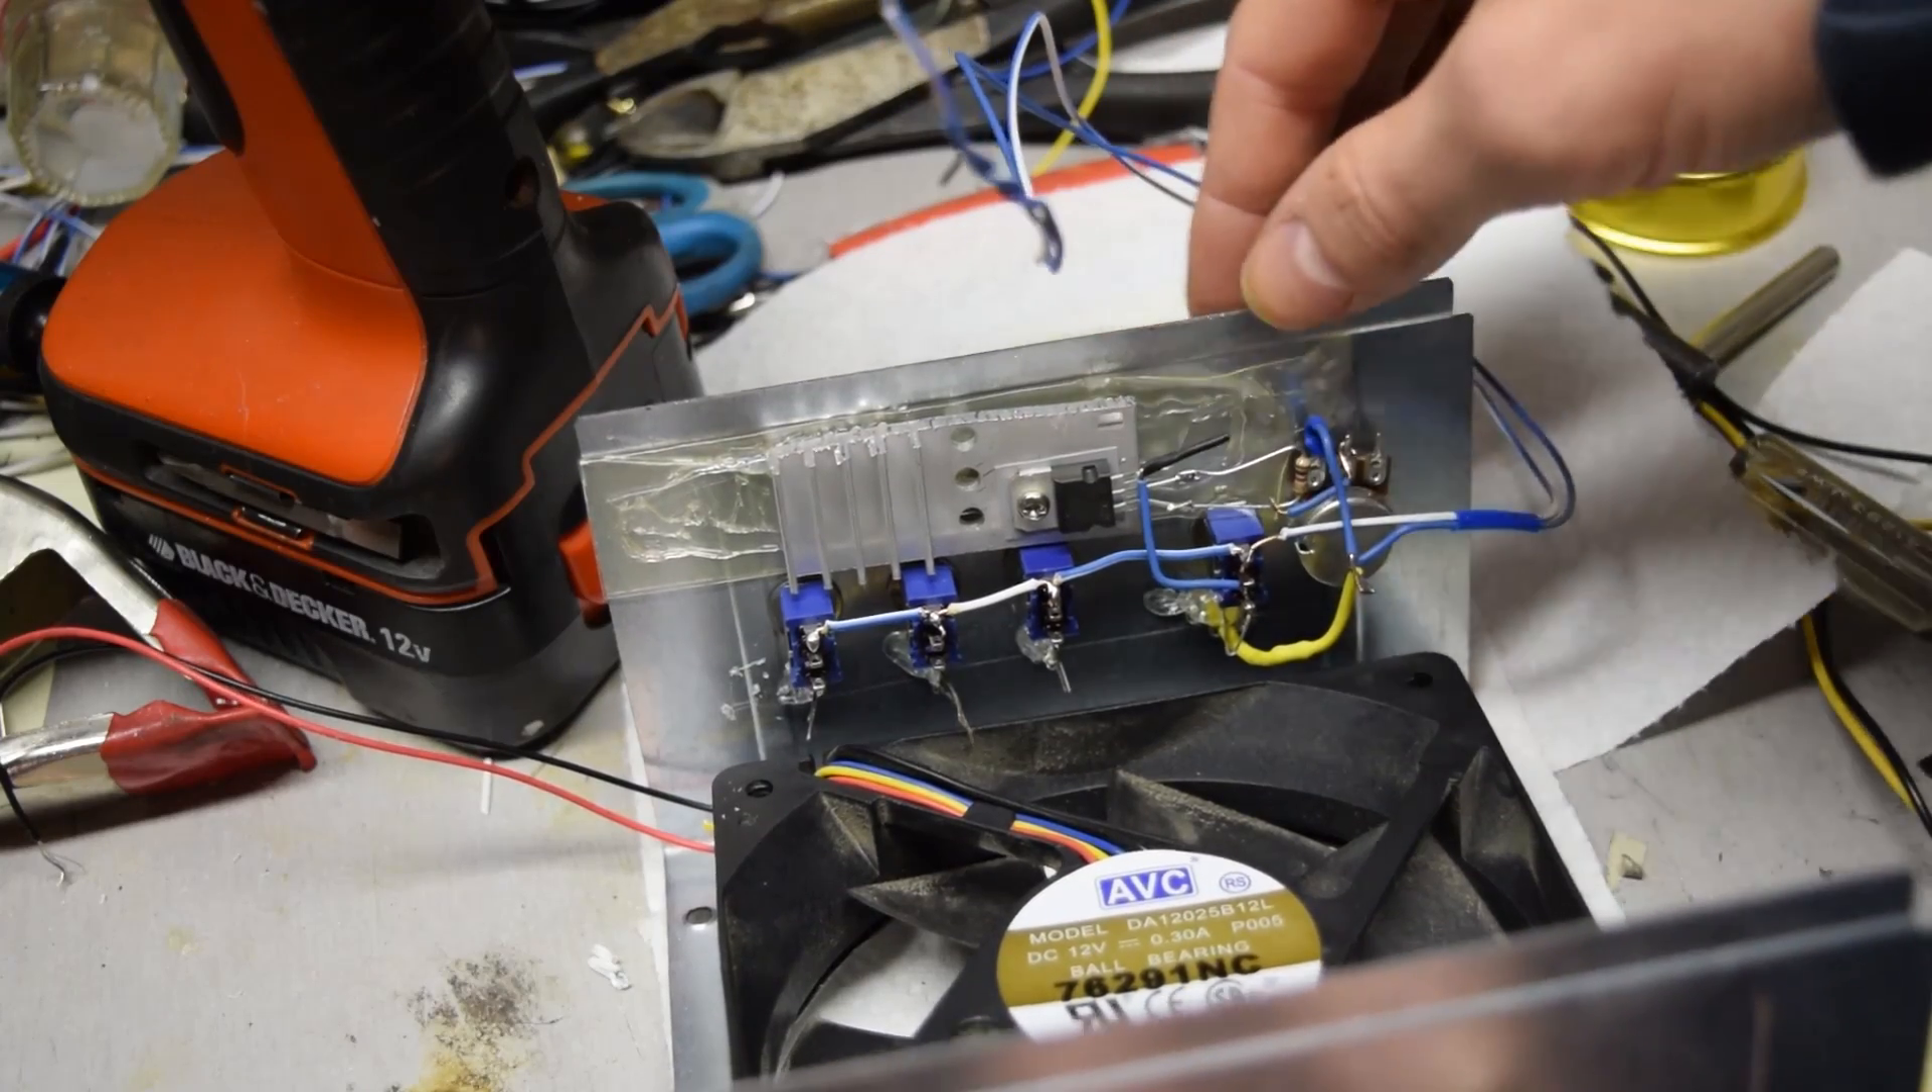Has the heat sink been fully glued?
Yes.